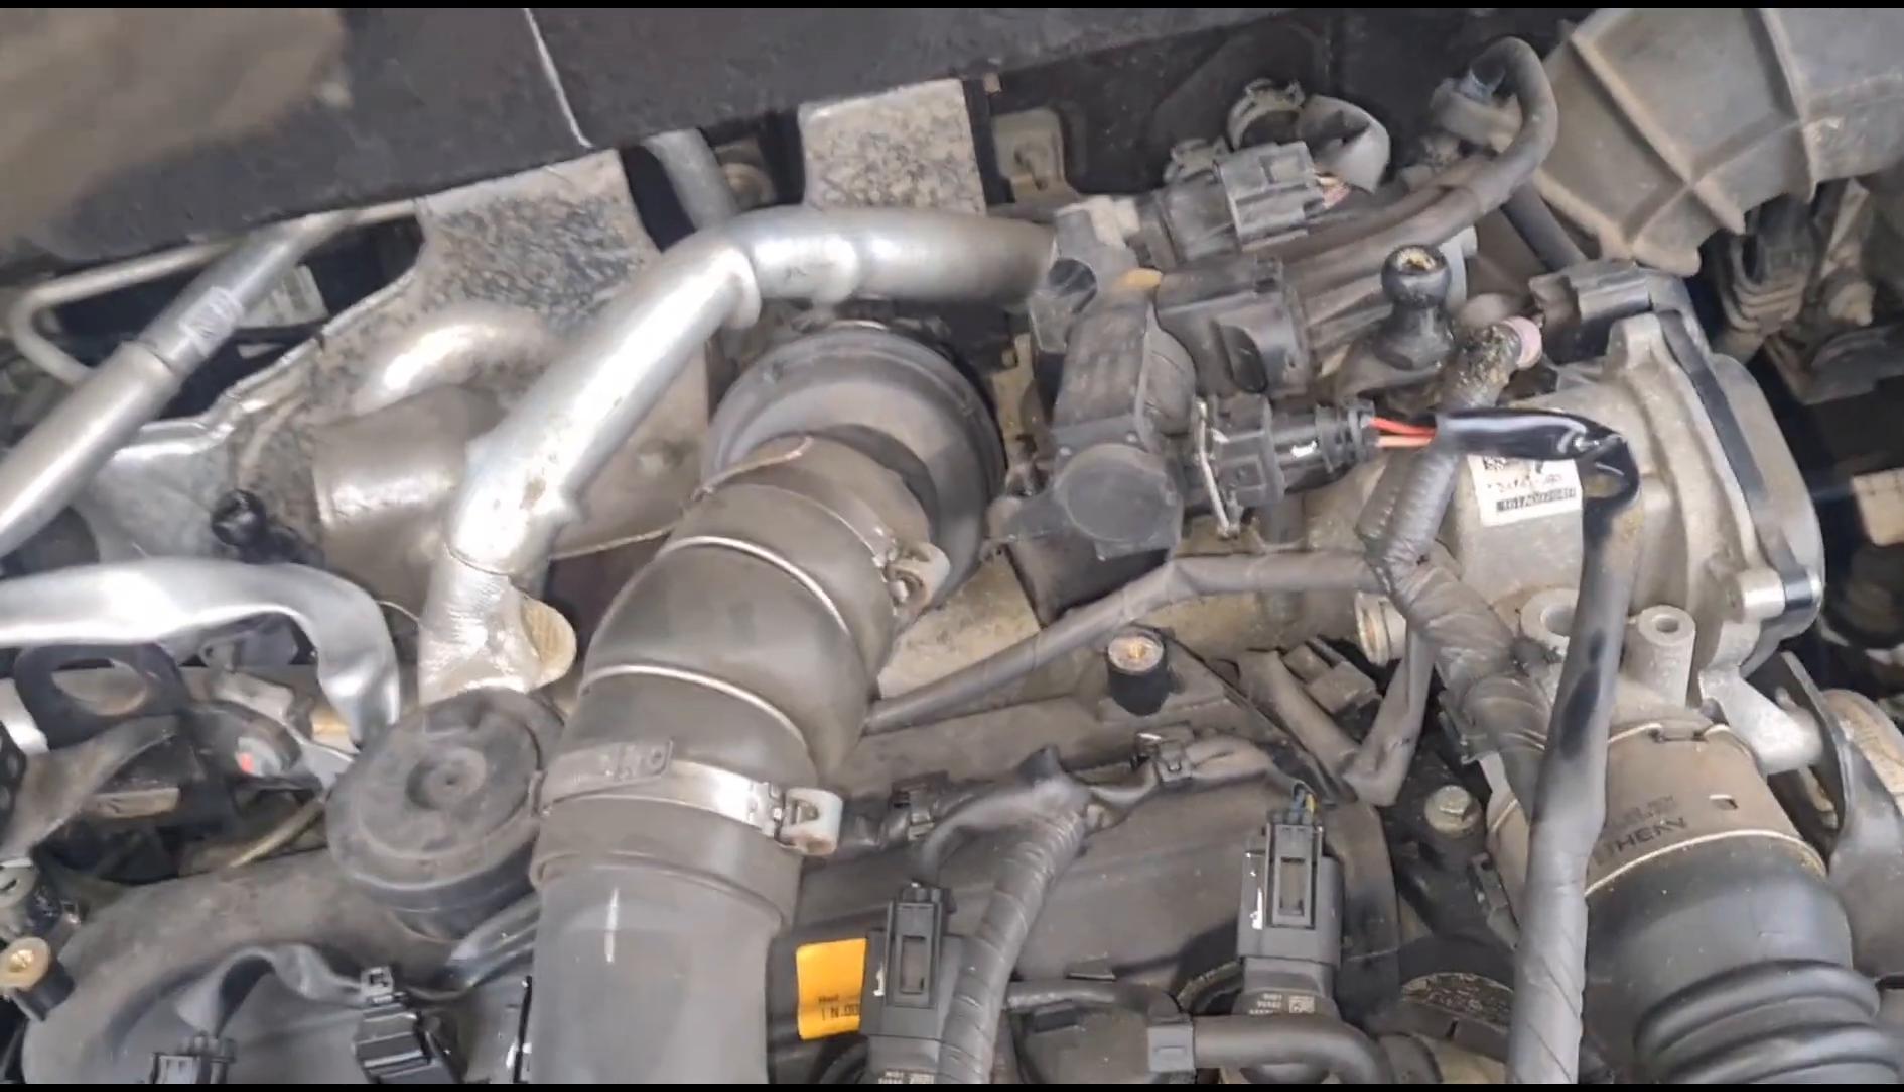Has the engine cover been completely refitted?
No.